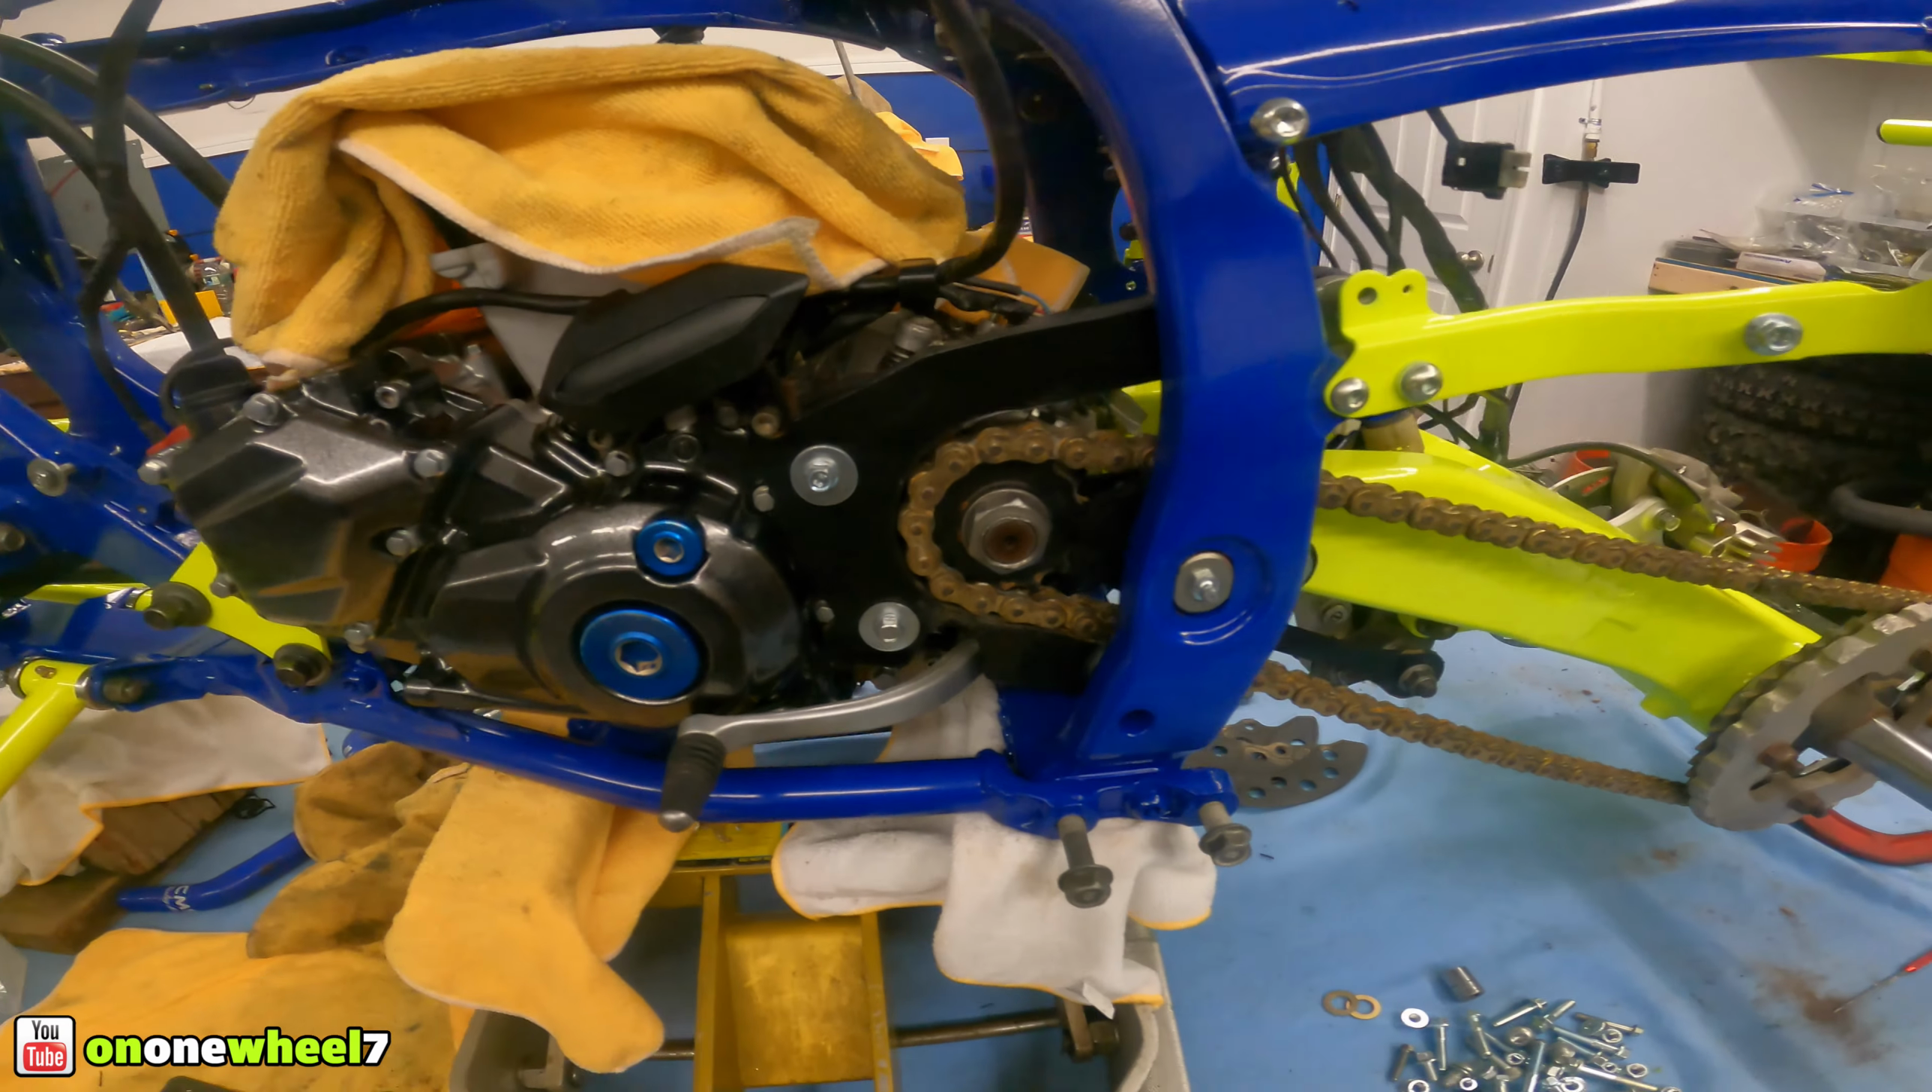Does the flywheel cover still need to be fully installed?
No.